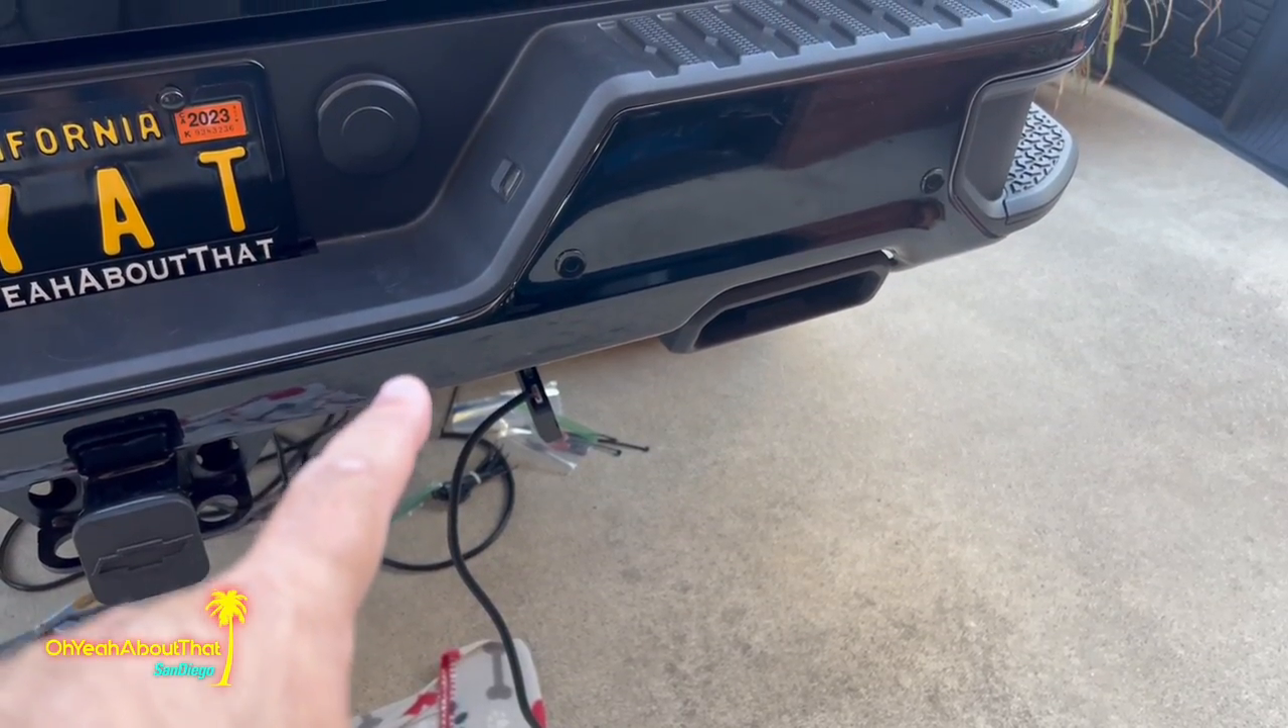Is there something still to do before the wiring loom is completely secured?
Yes.